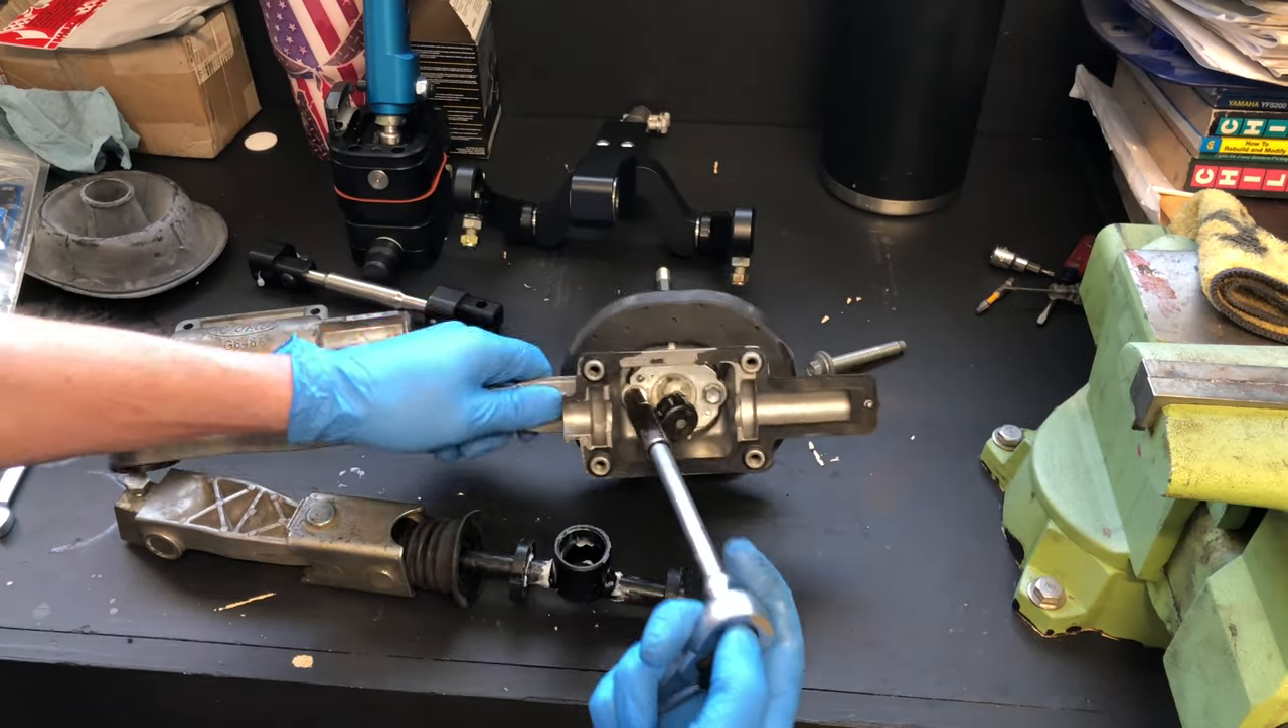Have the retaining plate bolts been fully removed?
No.